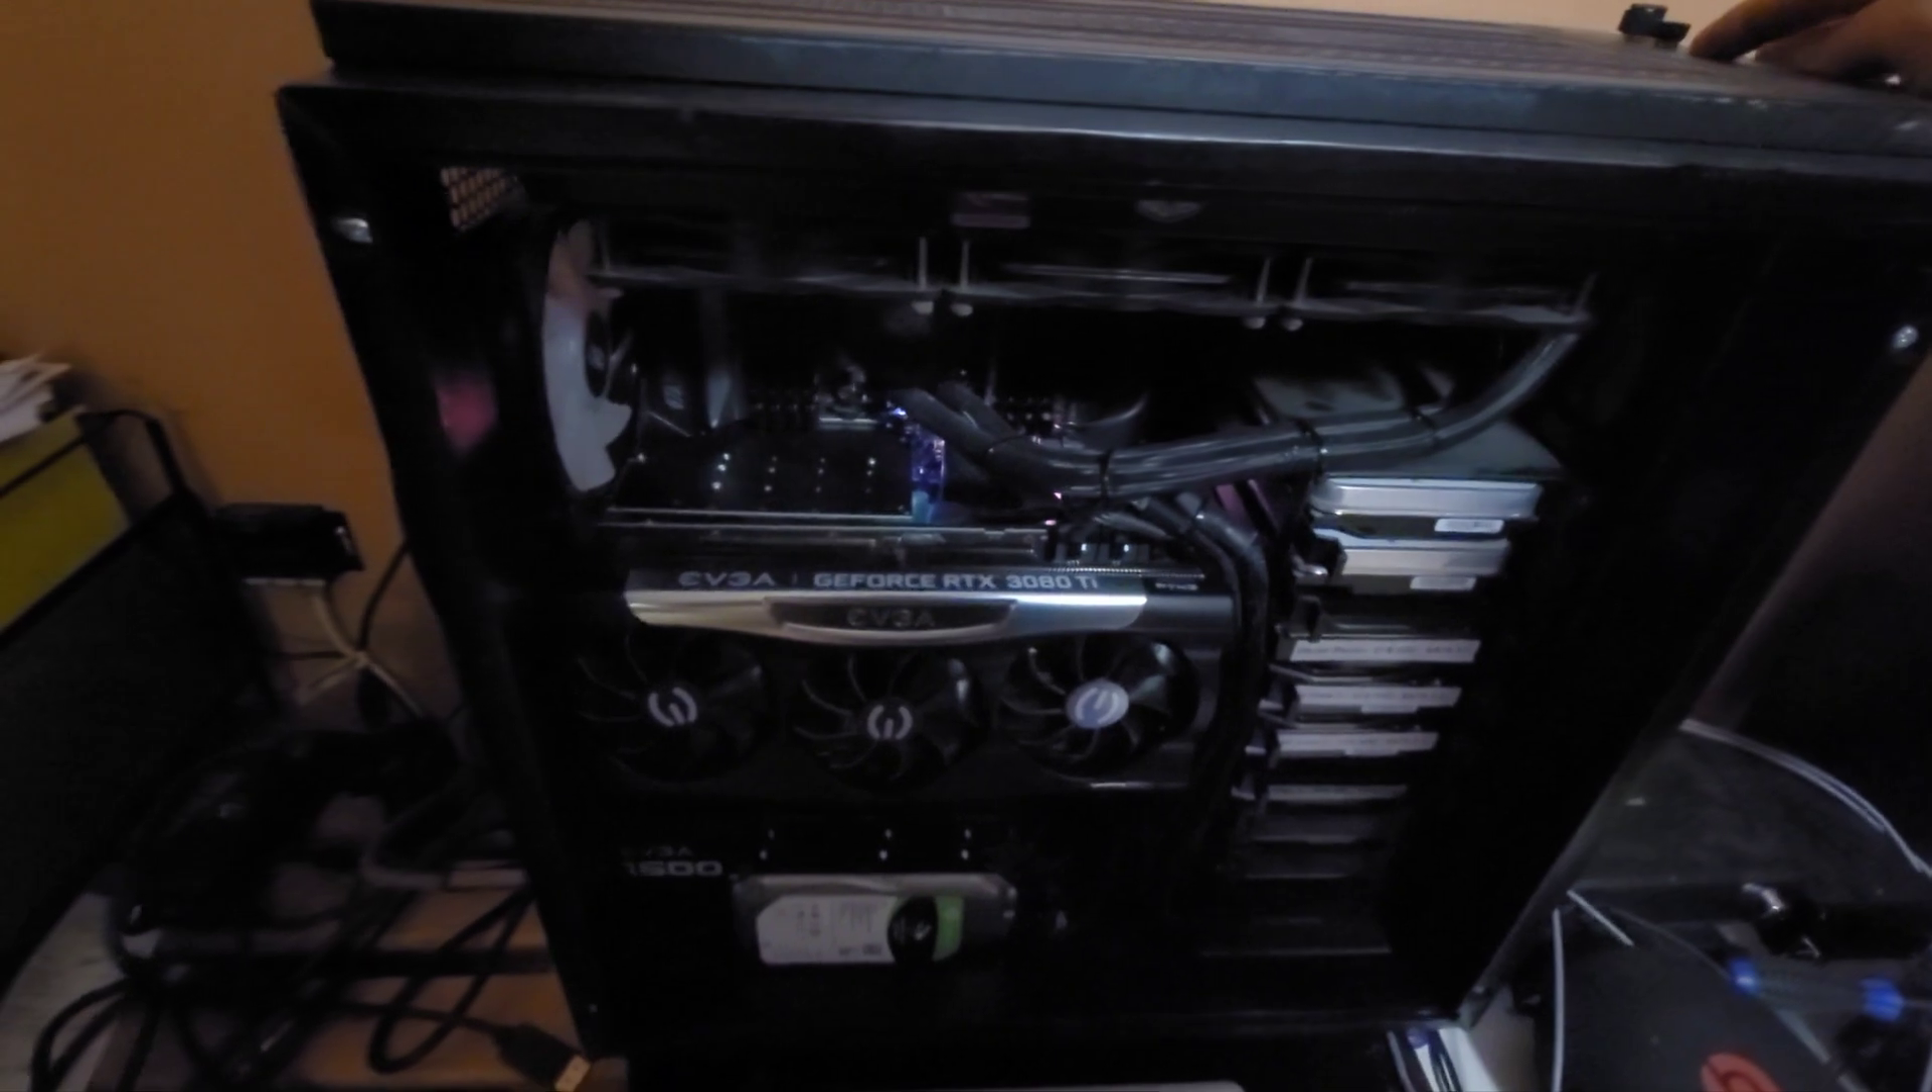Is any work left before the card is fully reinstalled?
No.